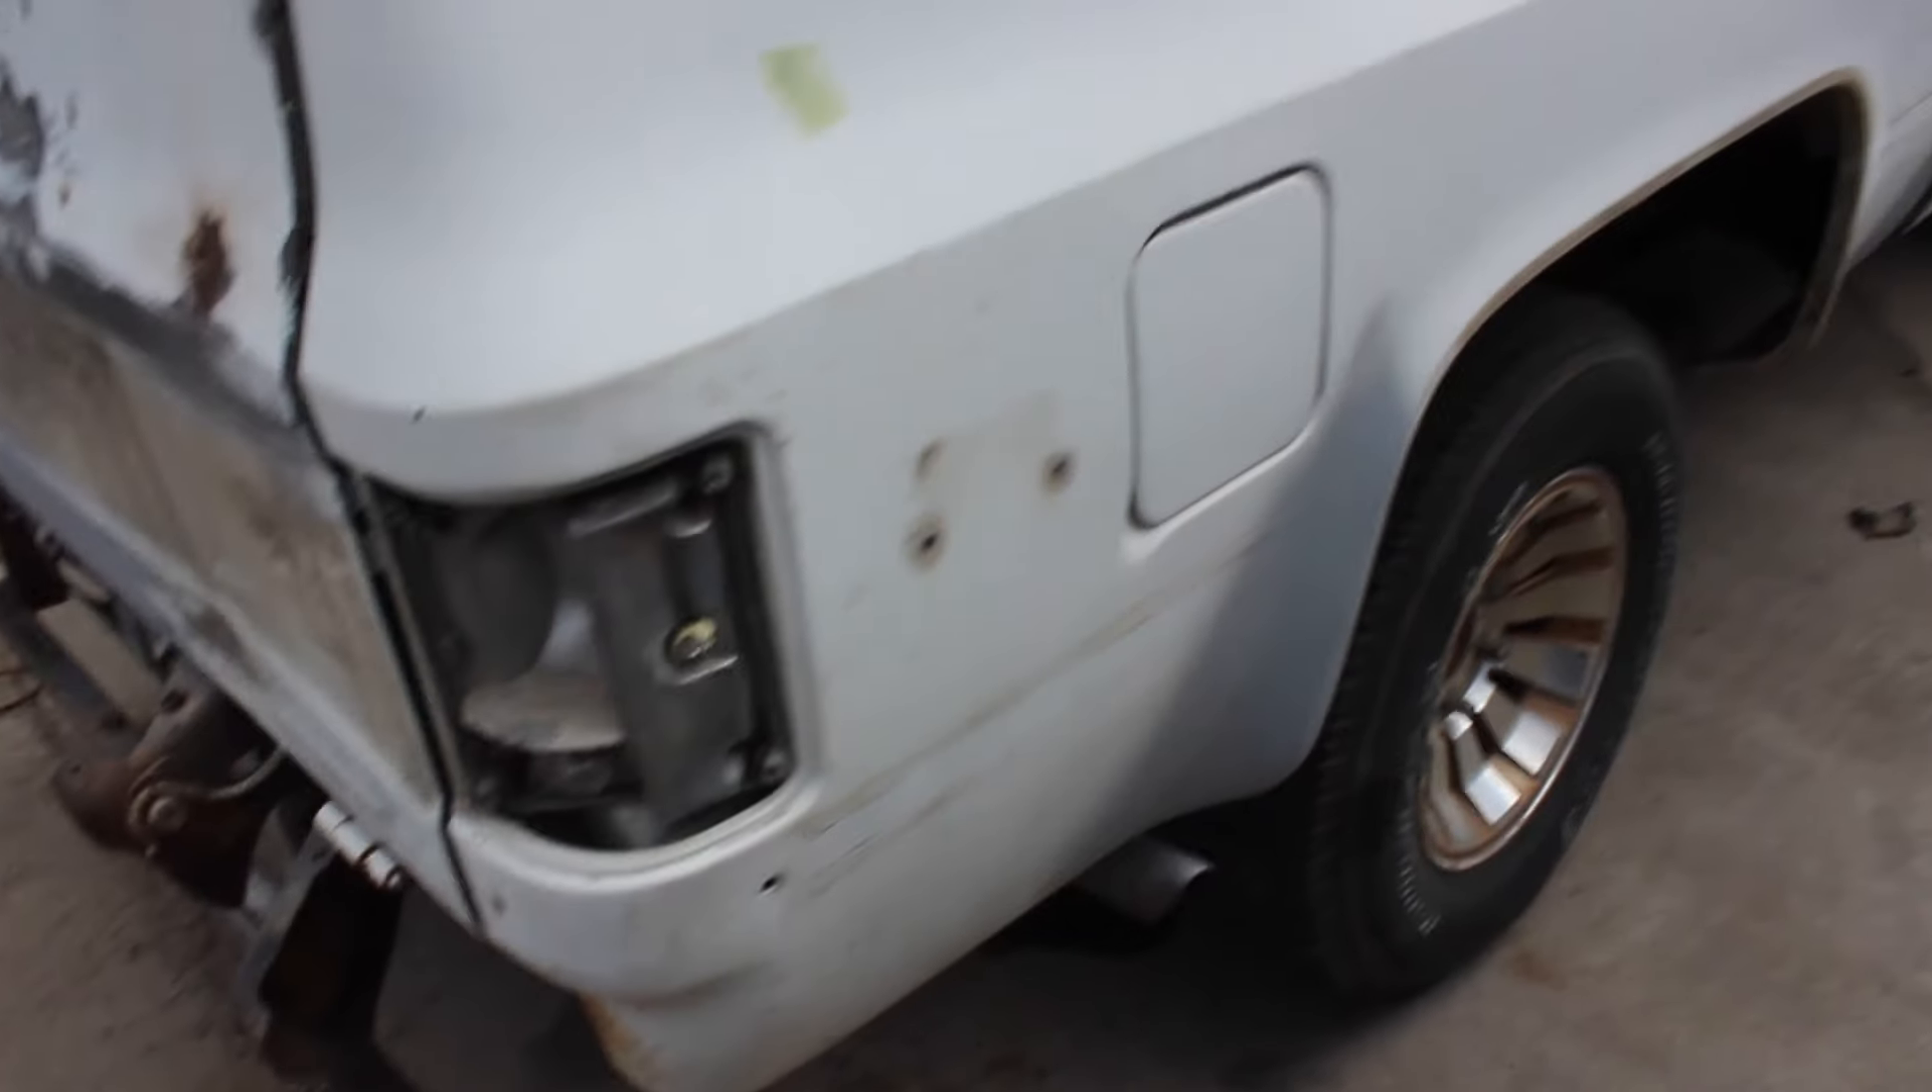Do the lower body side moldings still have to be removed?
No.